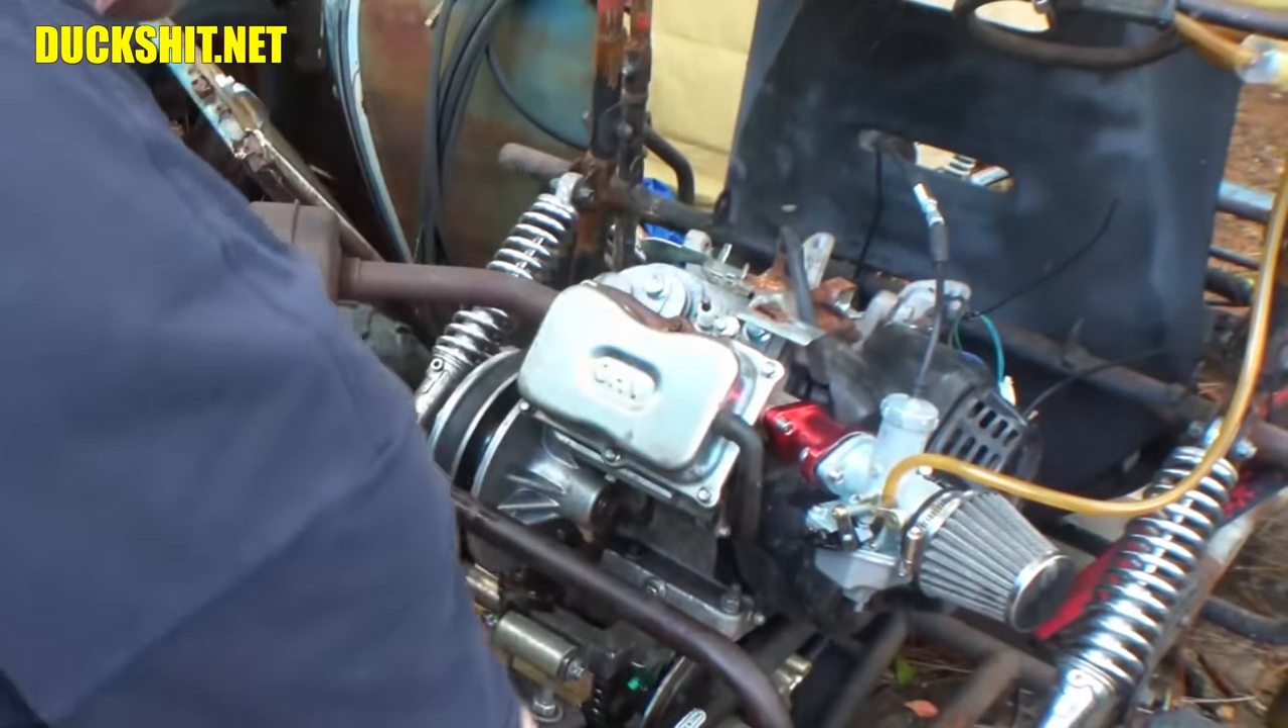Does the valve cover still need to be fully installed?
No.